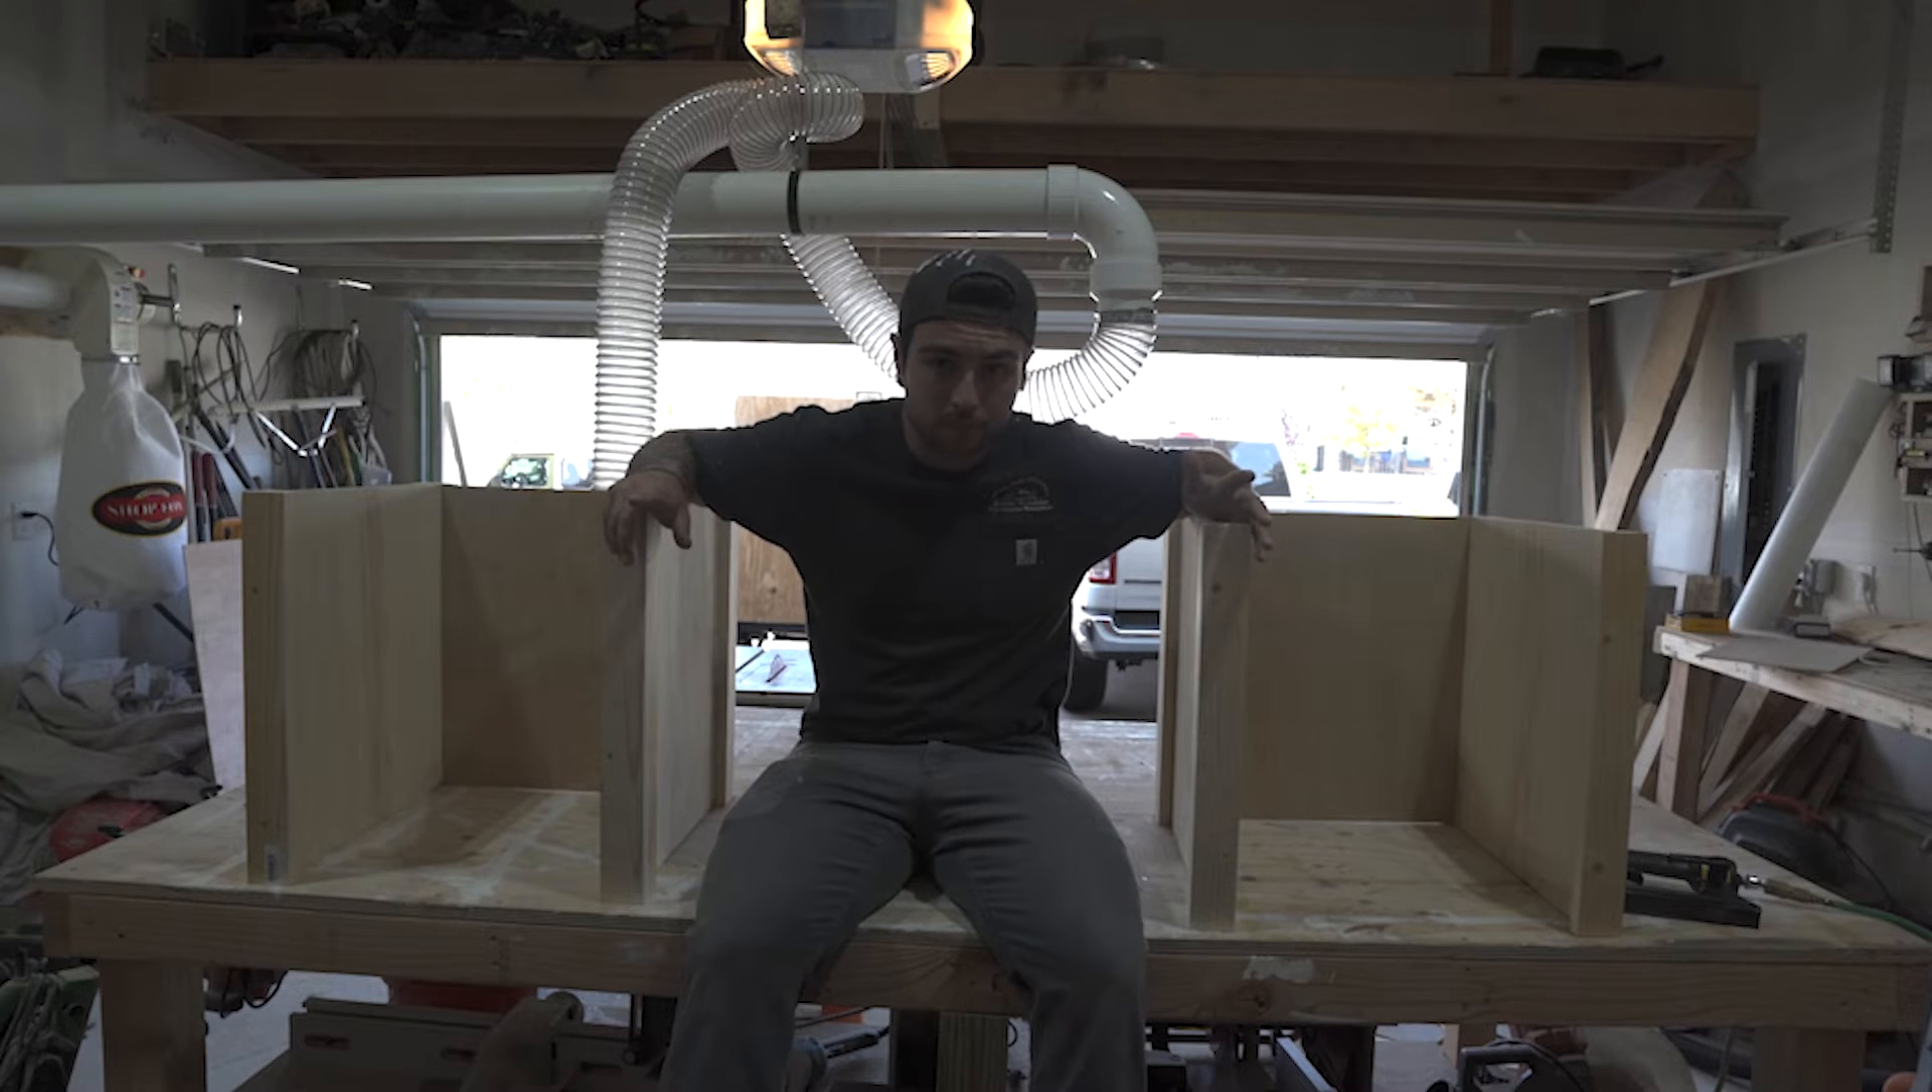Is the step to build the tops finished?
No.